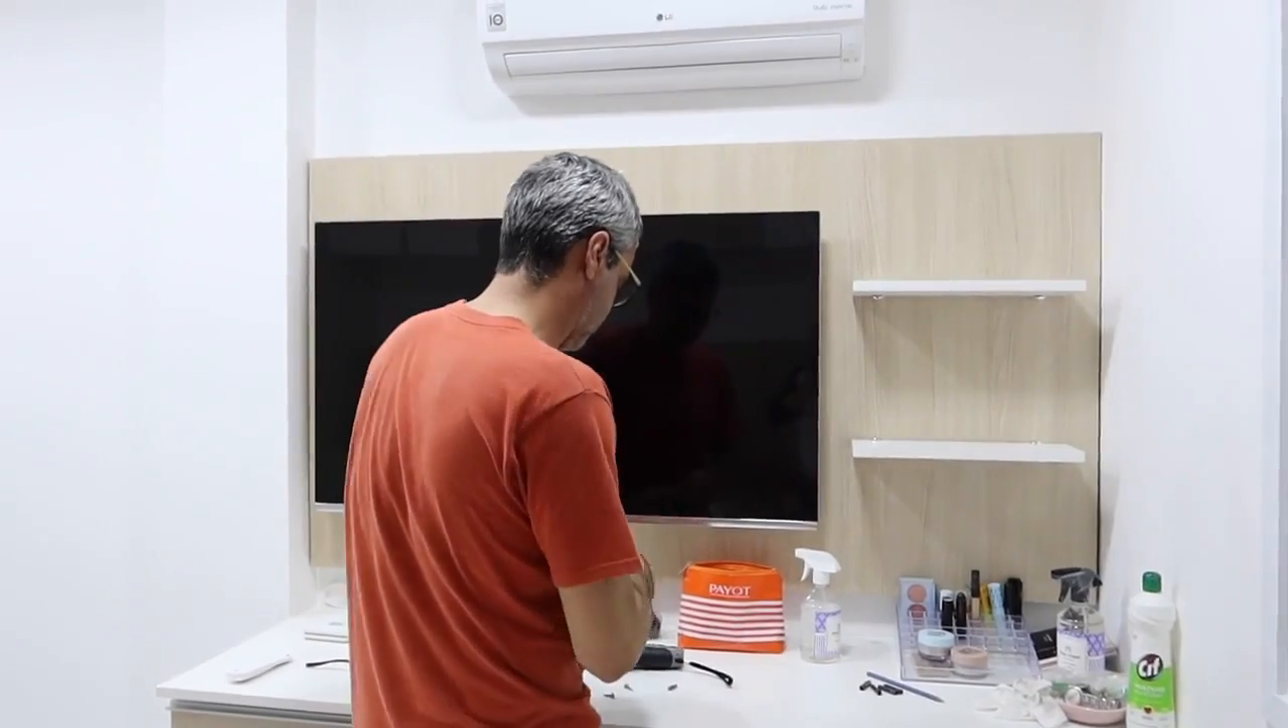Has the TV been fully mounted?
Yes.